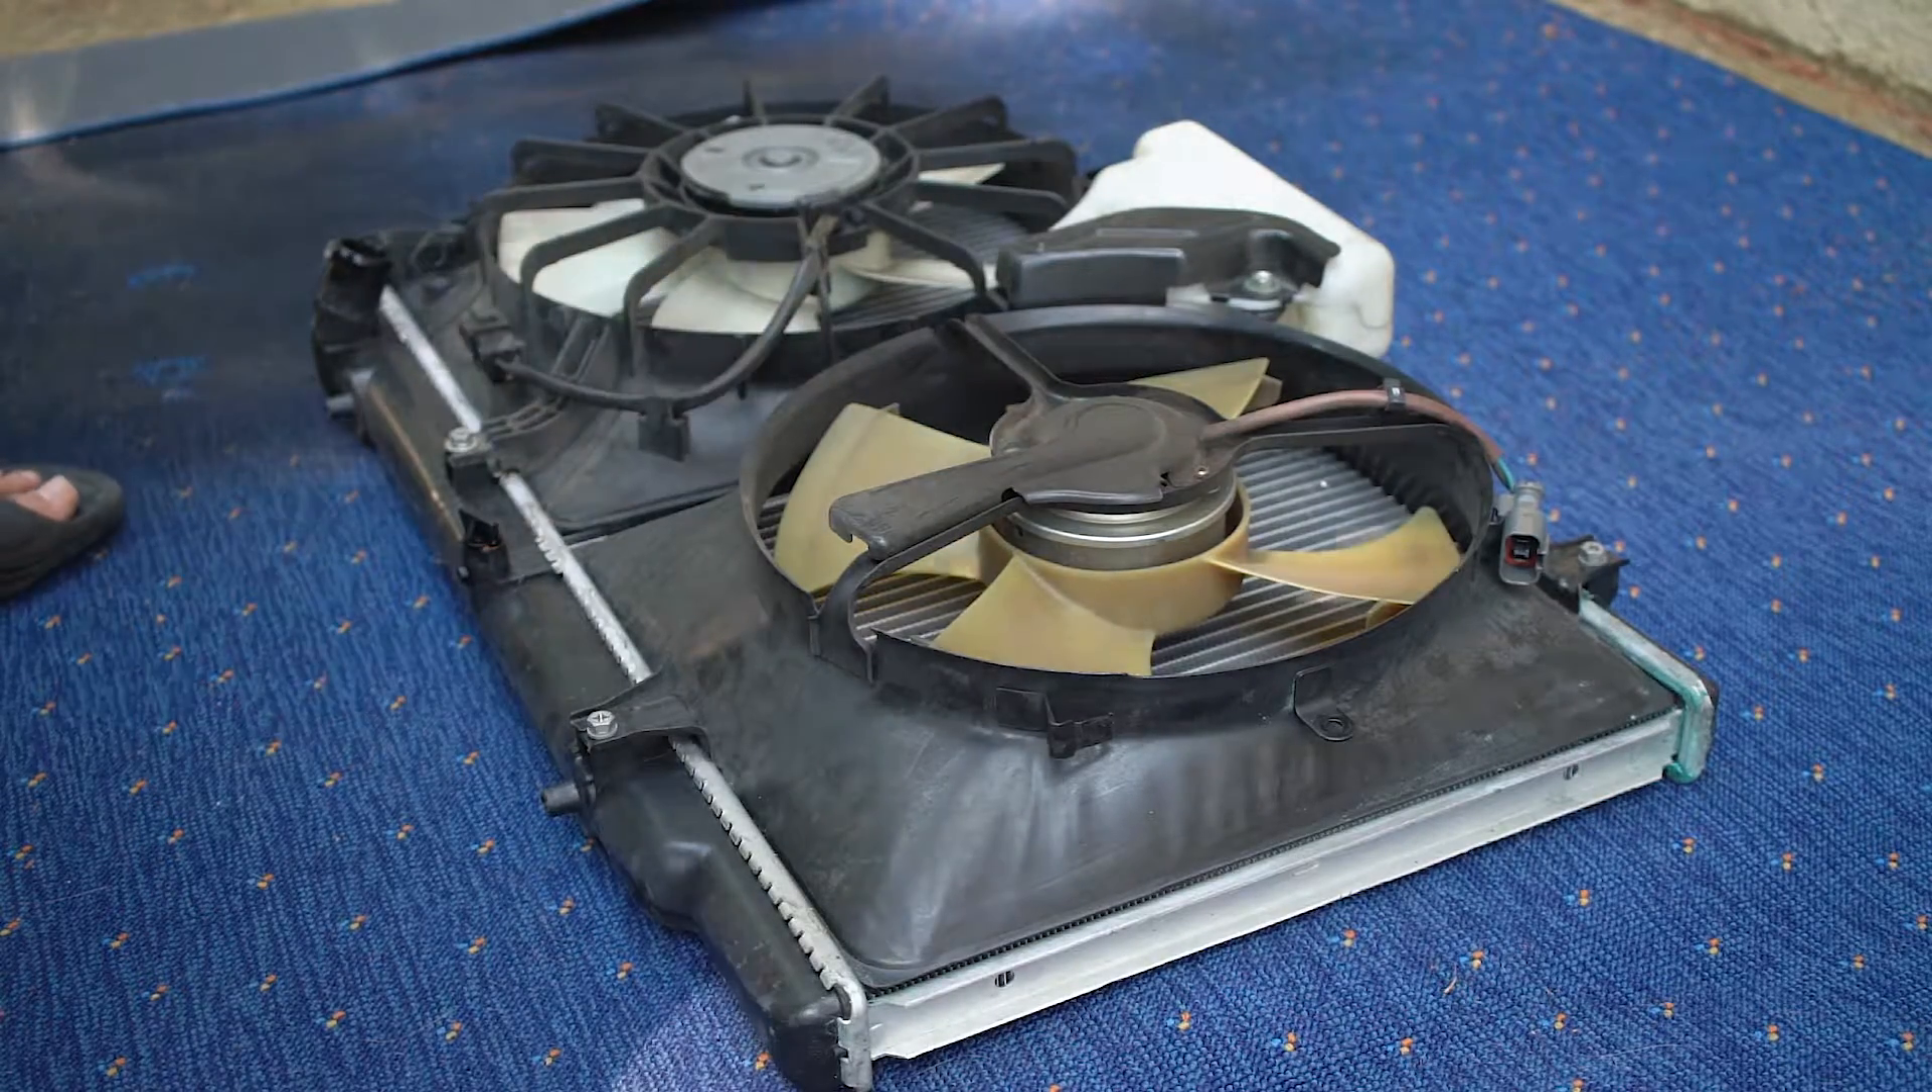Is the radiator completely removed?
Yes.